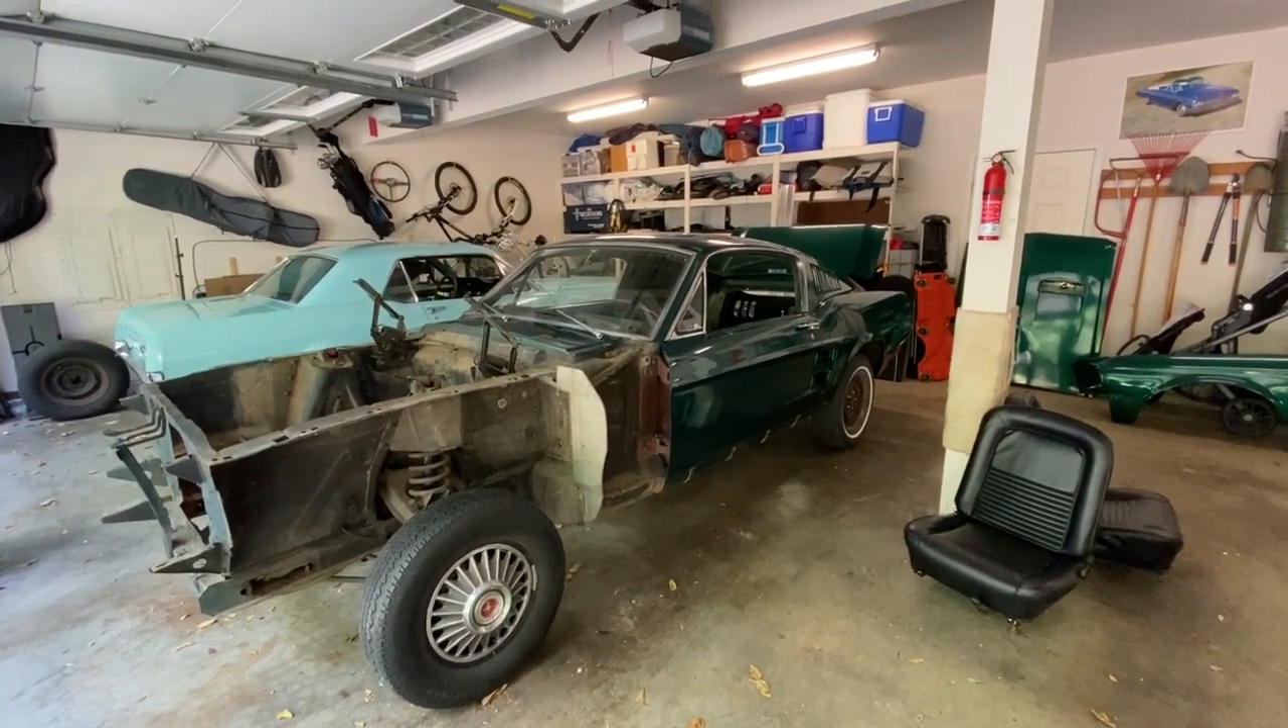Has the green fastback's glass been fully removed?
No.